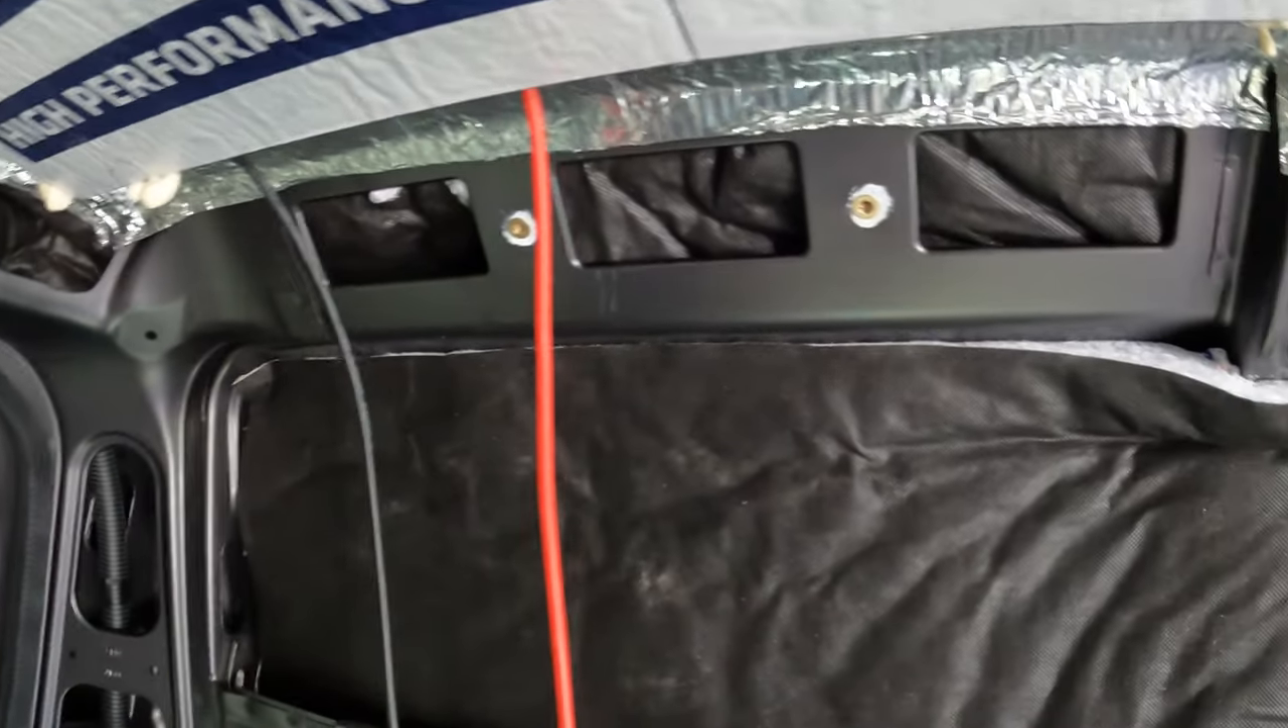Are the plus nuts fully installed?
Yes.